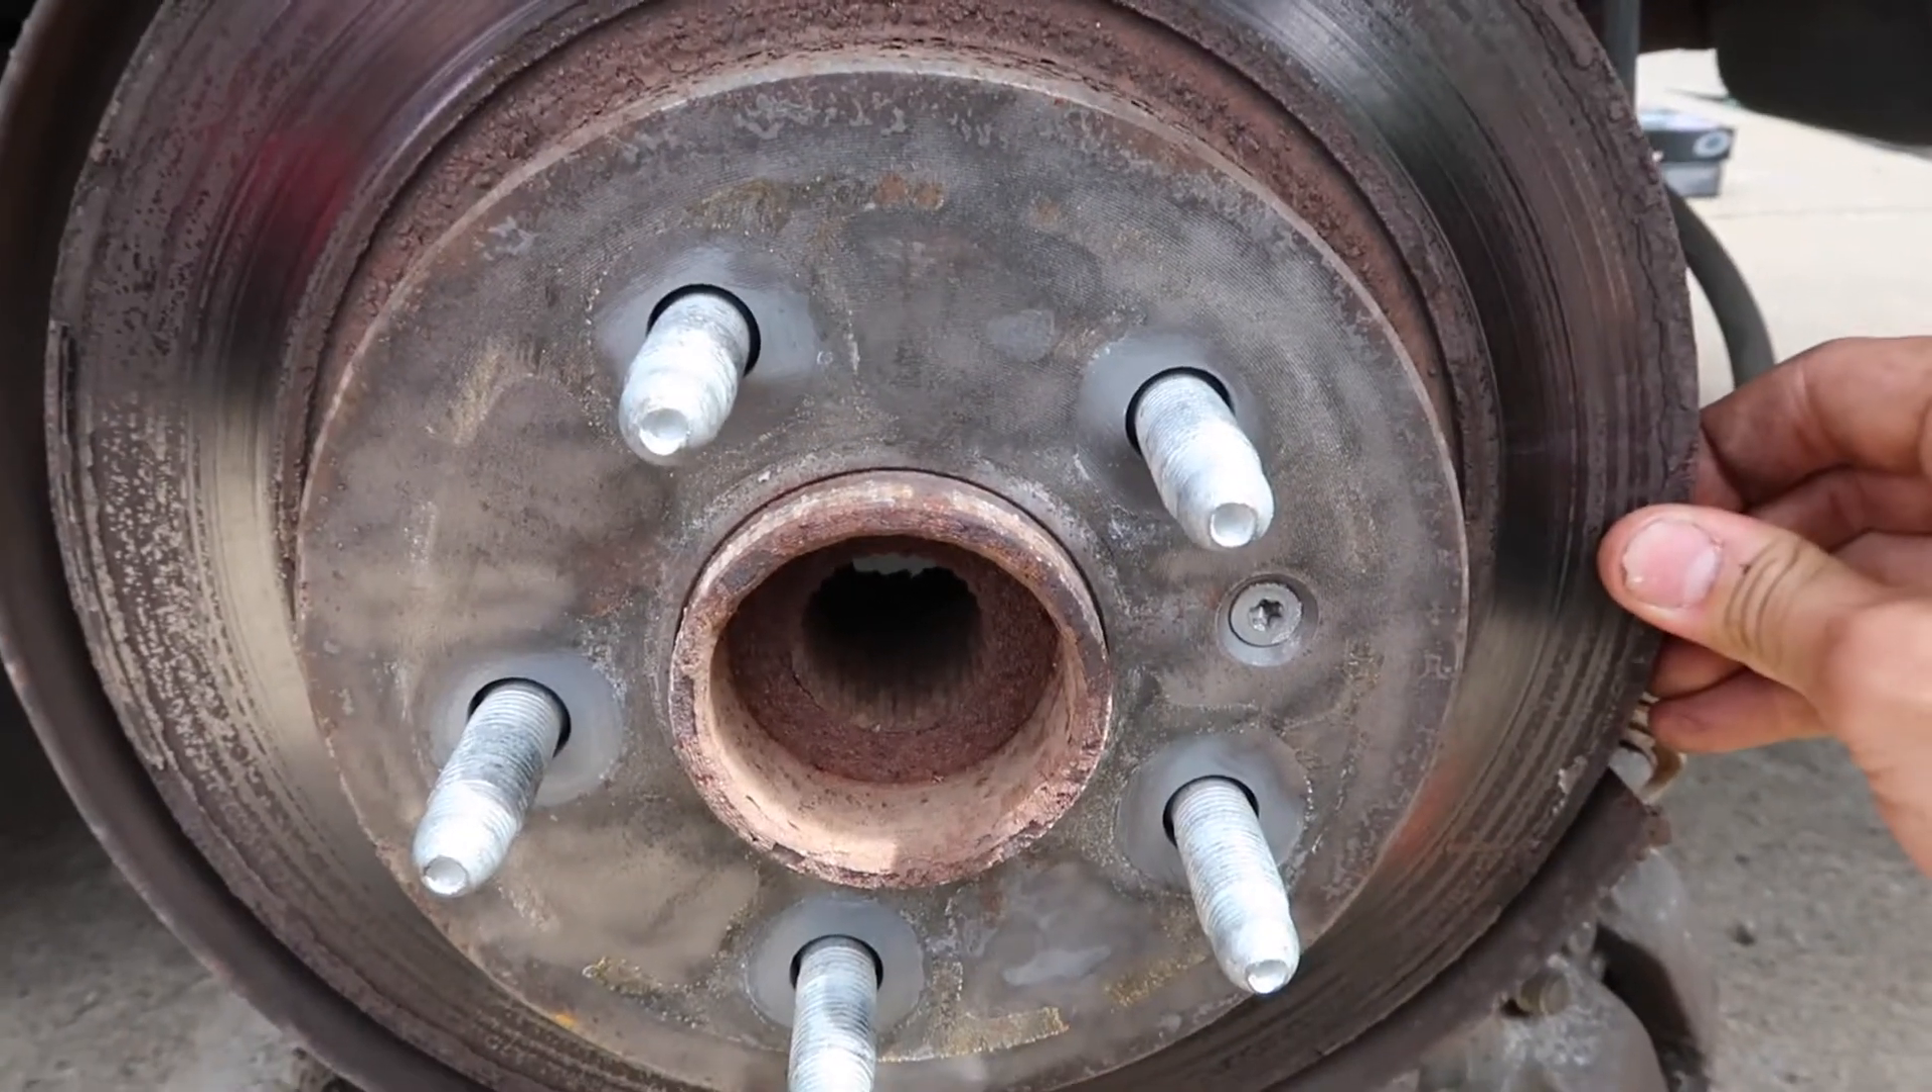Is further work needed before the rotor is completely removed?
Yes.